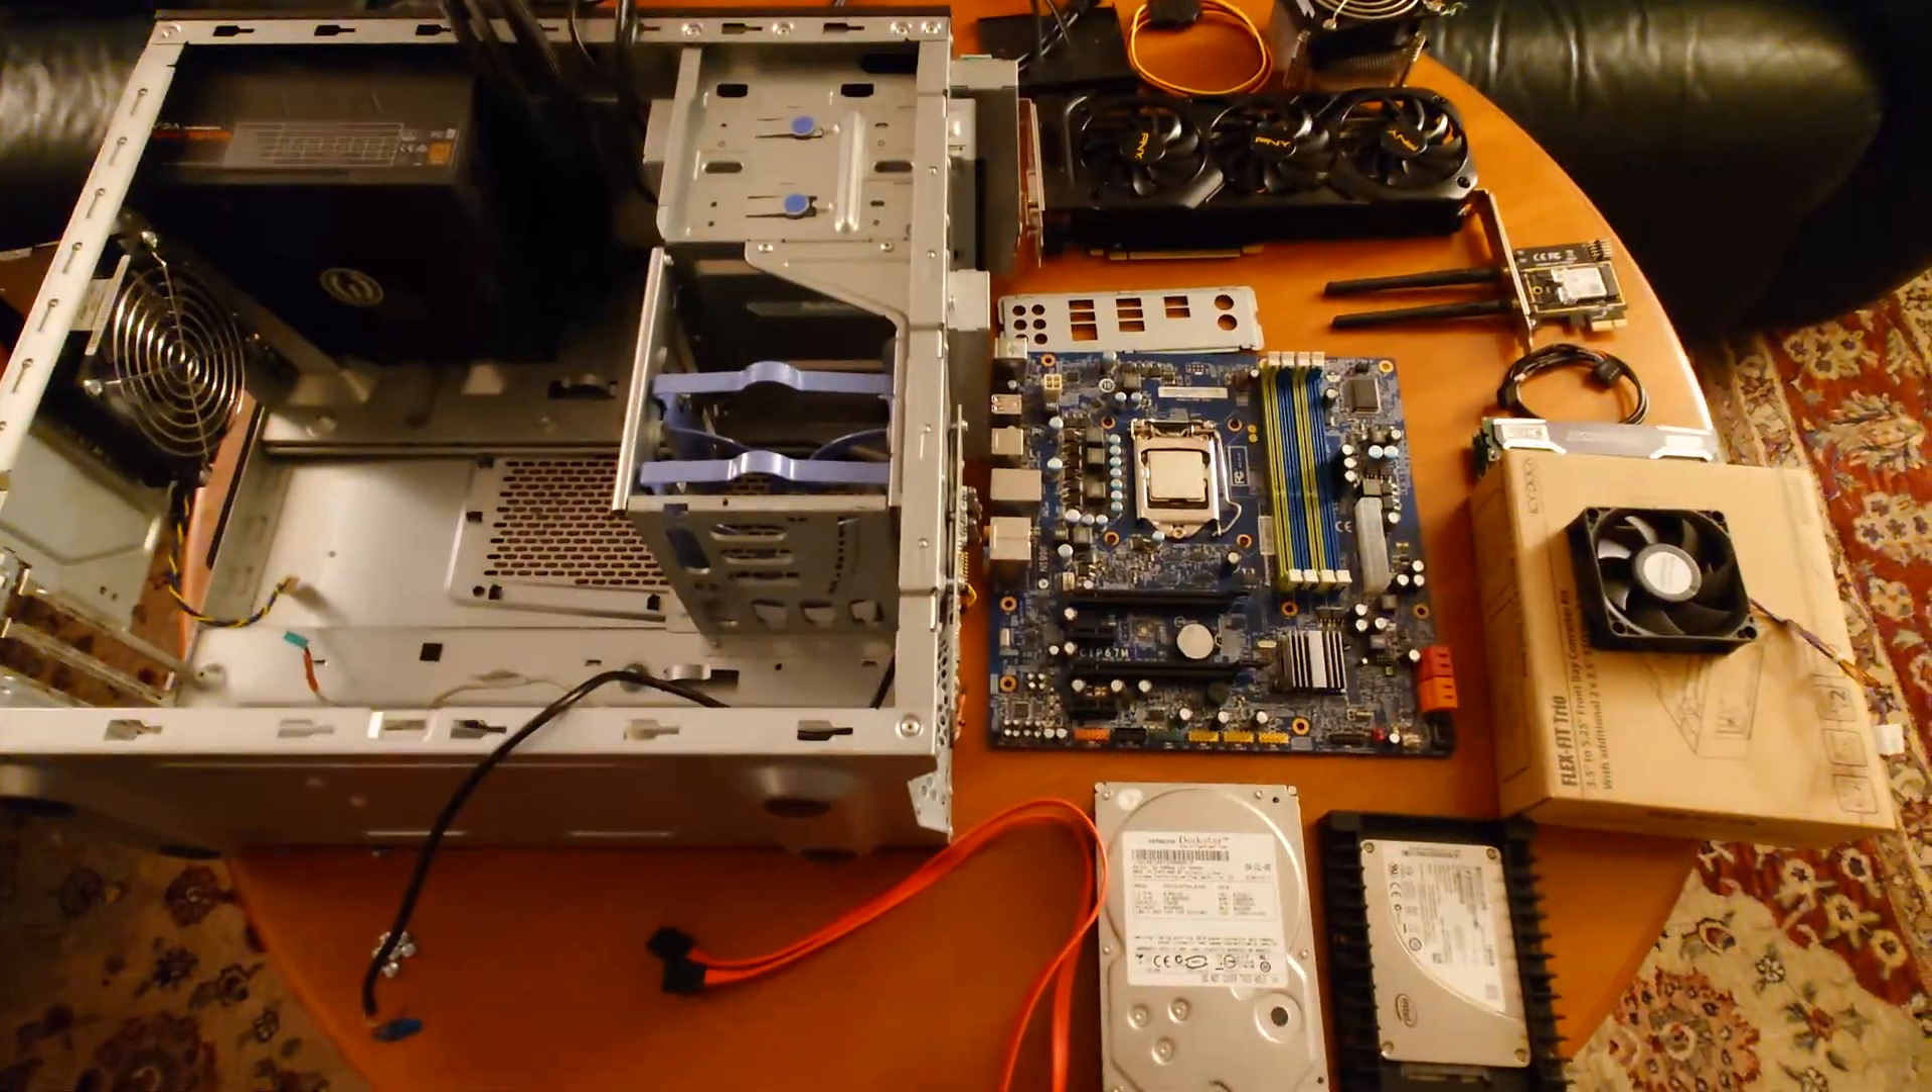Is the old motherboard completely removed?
Yes.